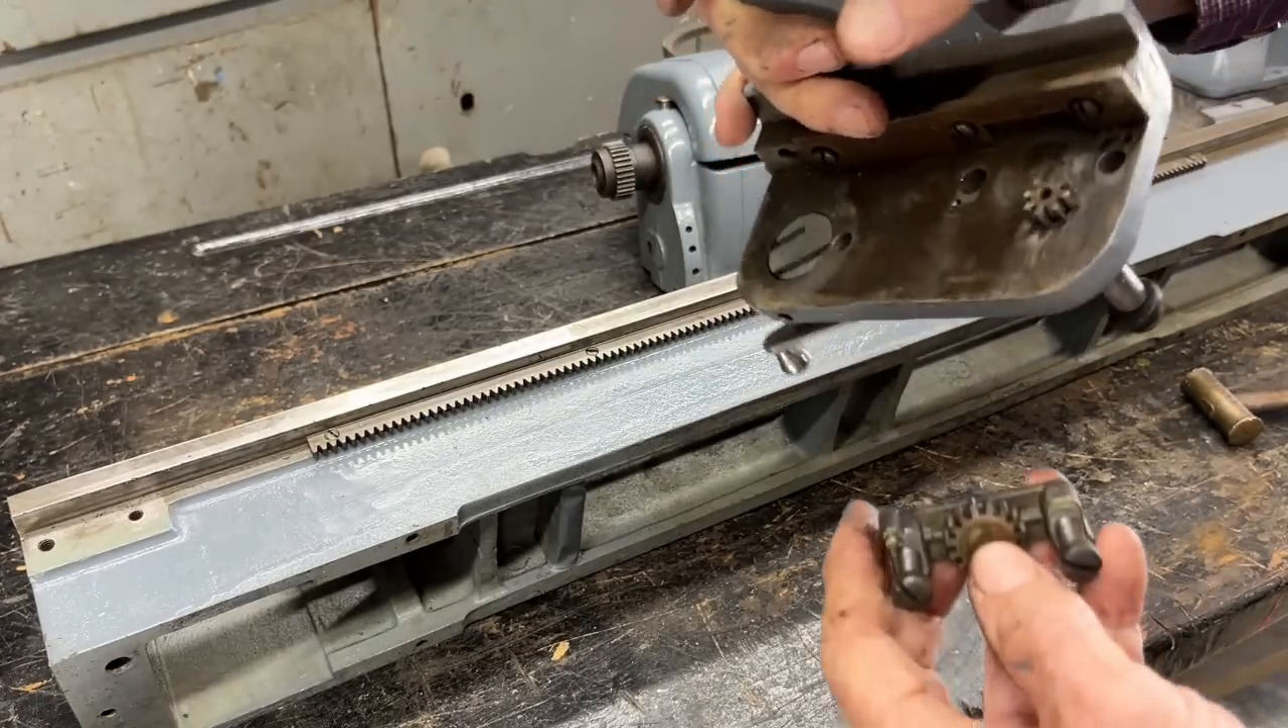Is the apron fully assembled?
No.